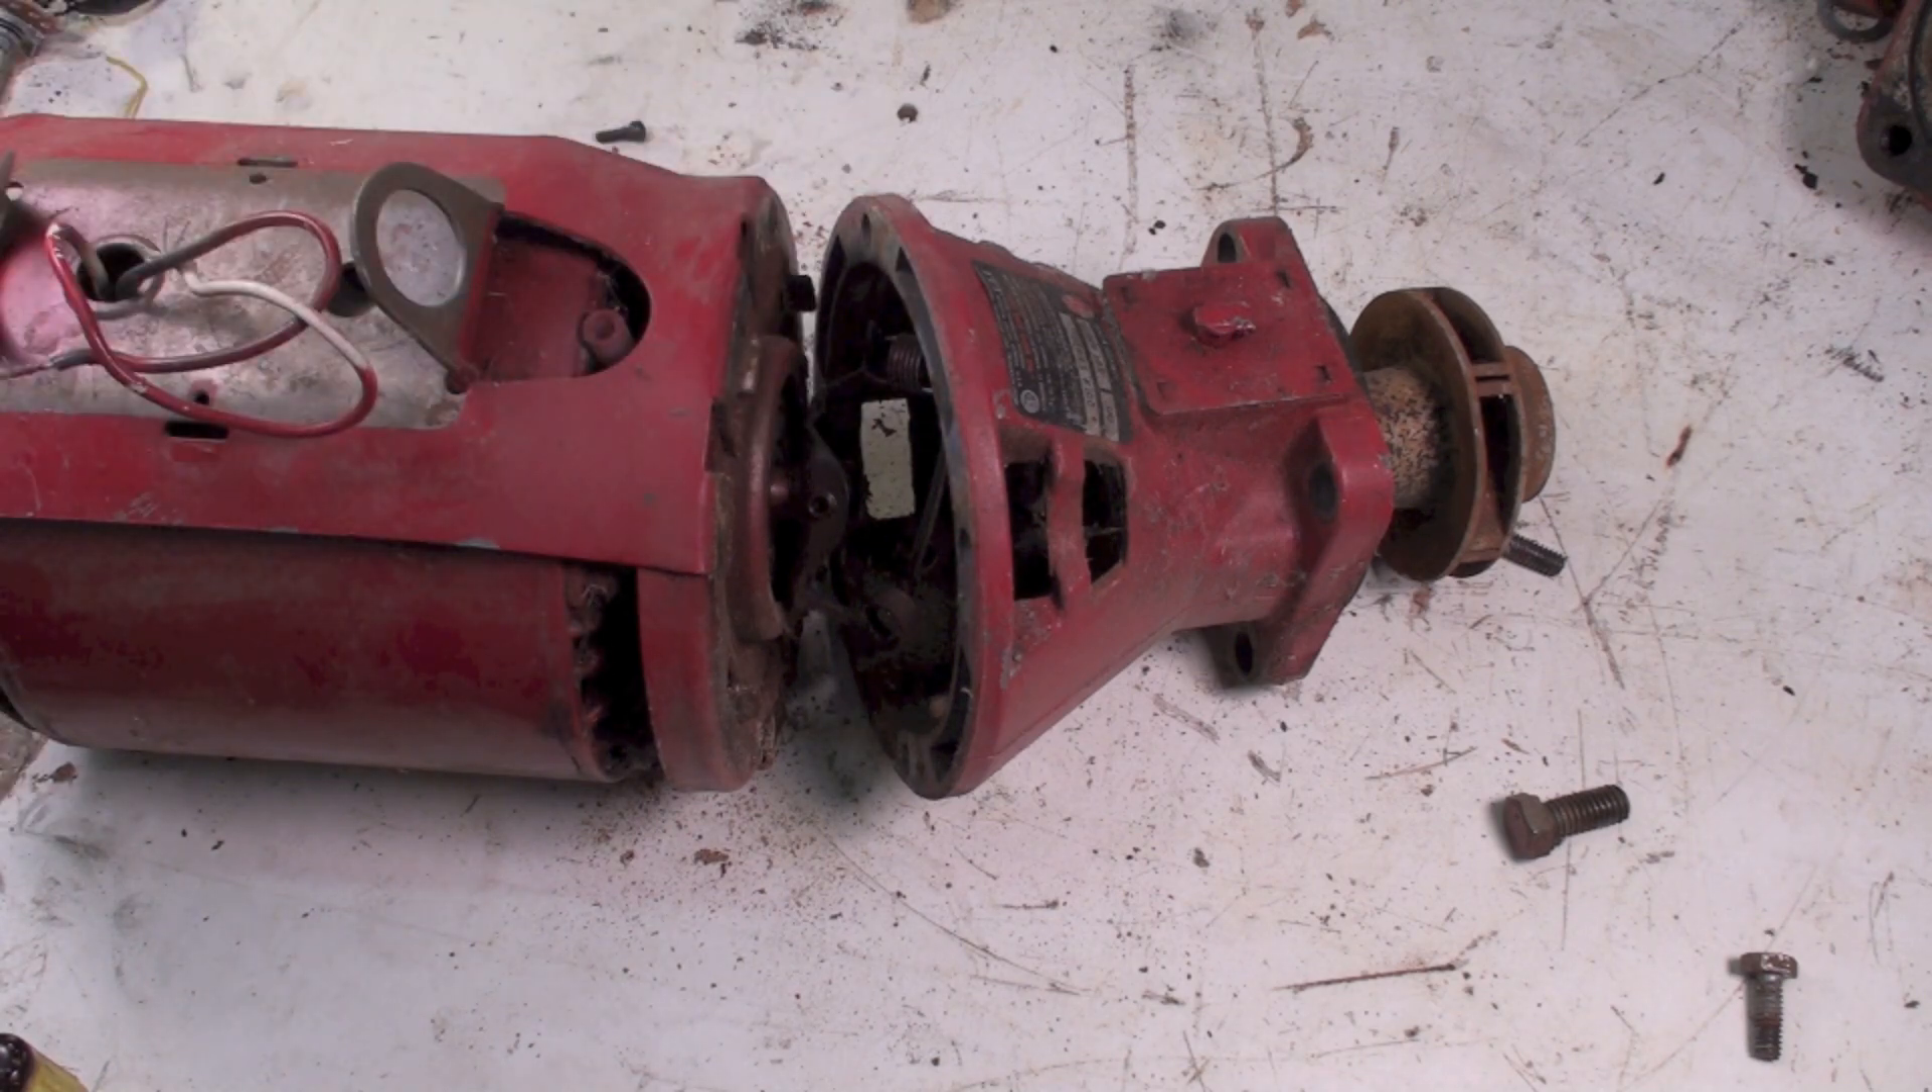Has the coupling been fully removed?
No.